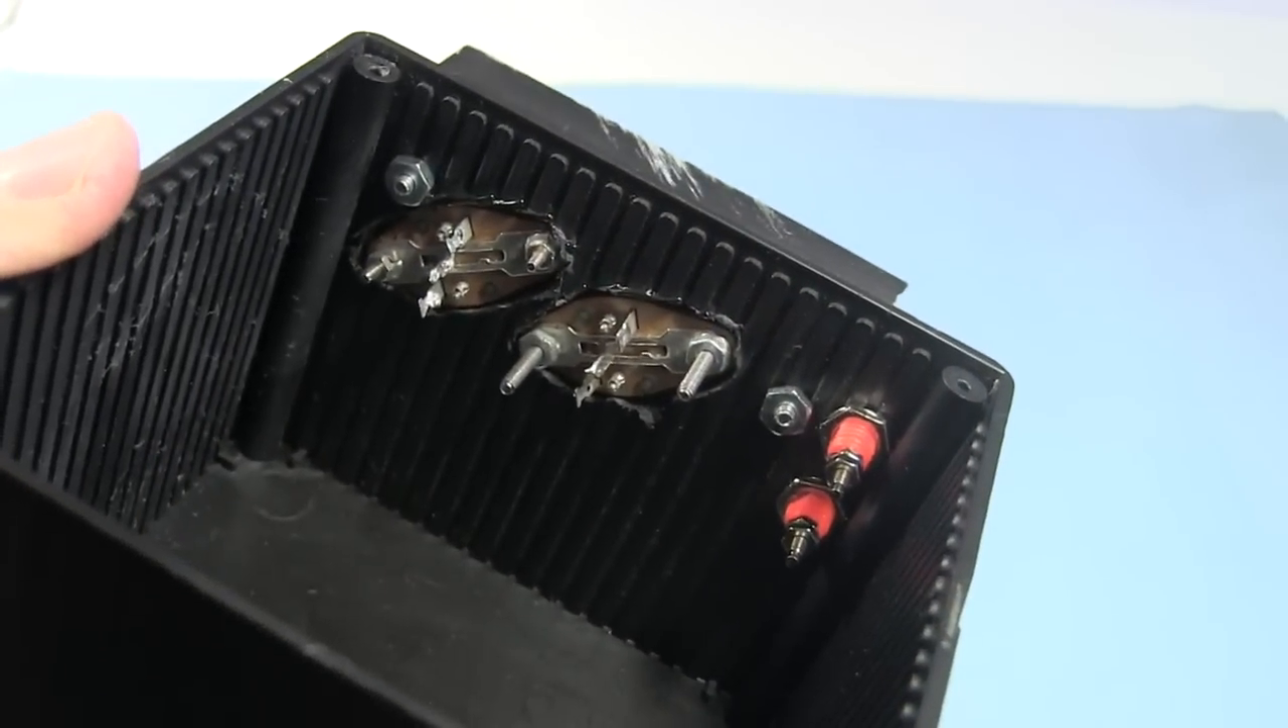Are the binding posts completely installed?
Yes.